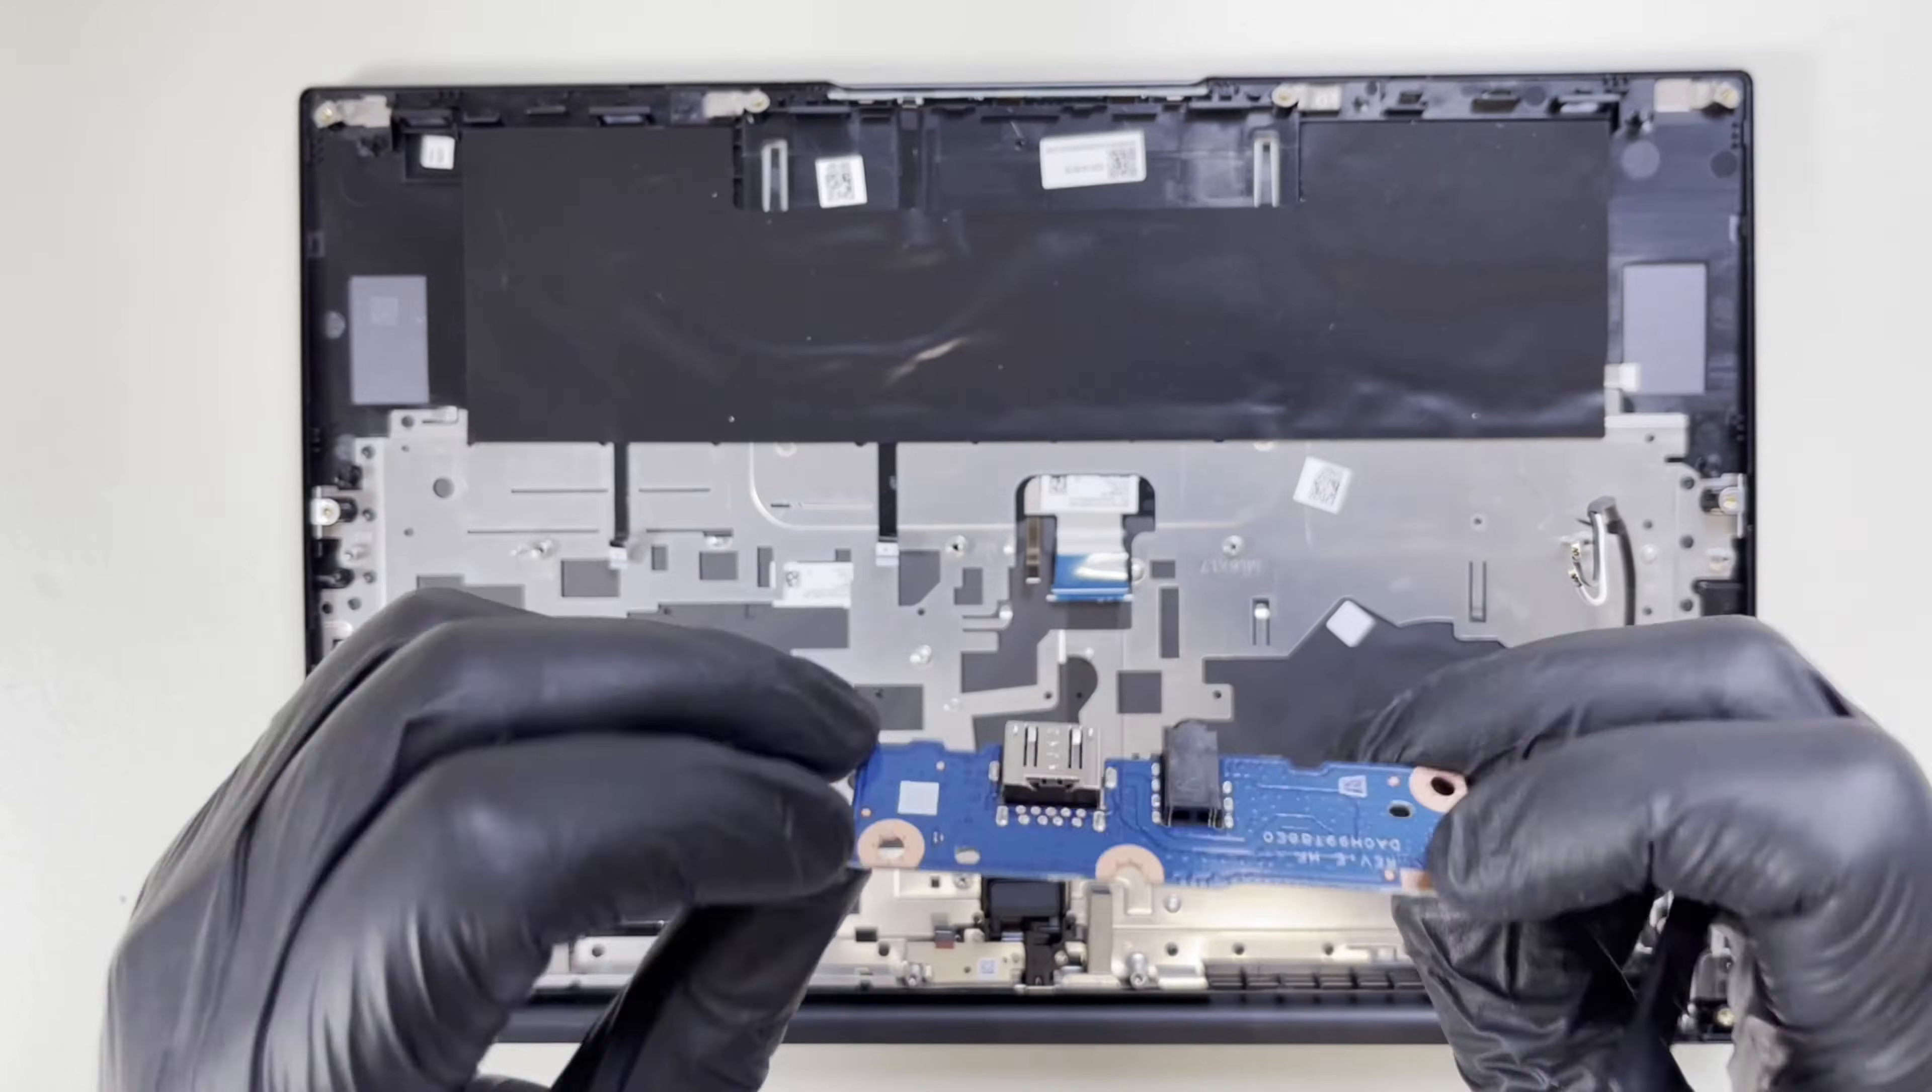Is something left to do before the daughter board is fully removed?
No.